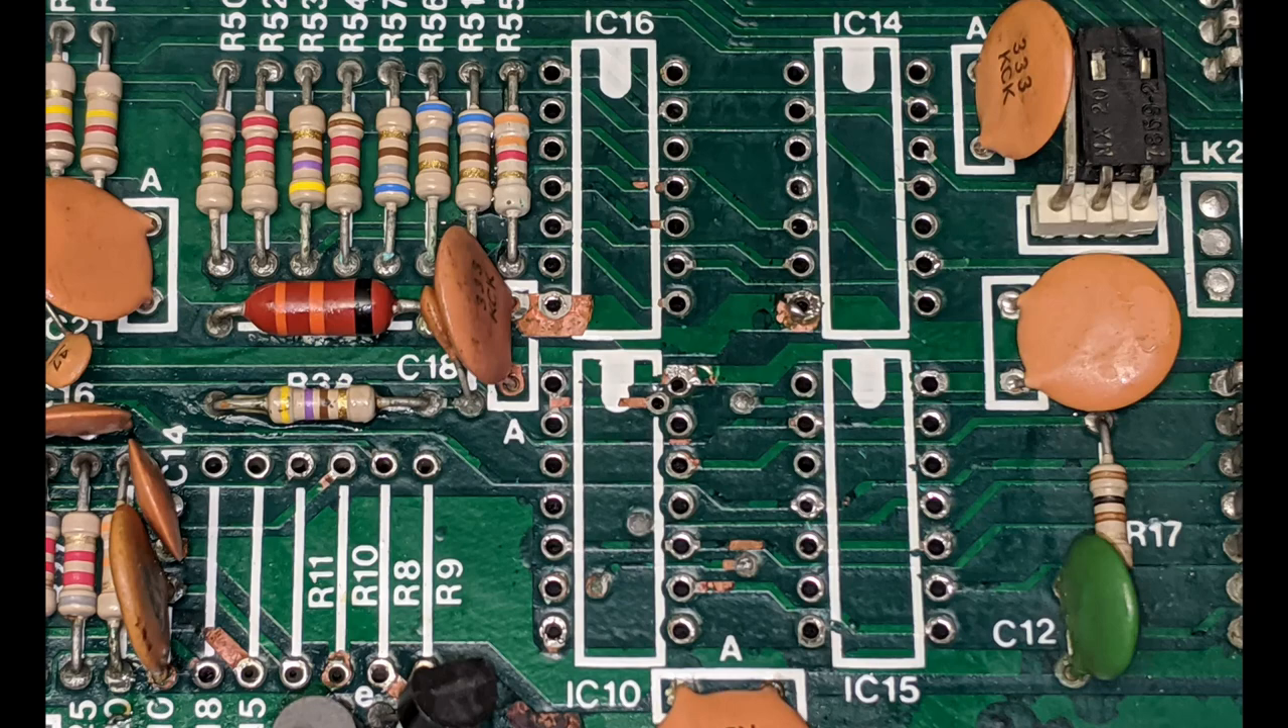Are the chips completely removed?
Yes.